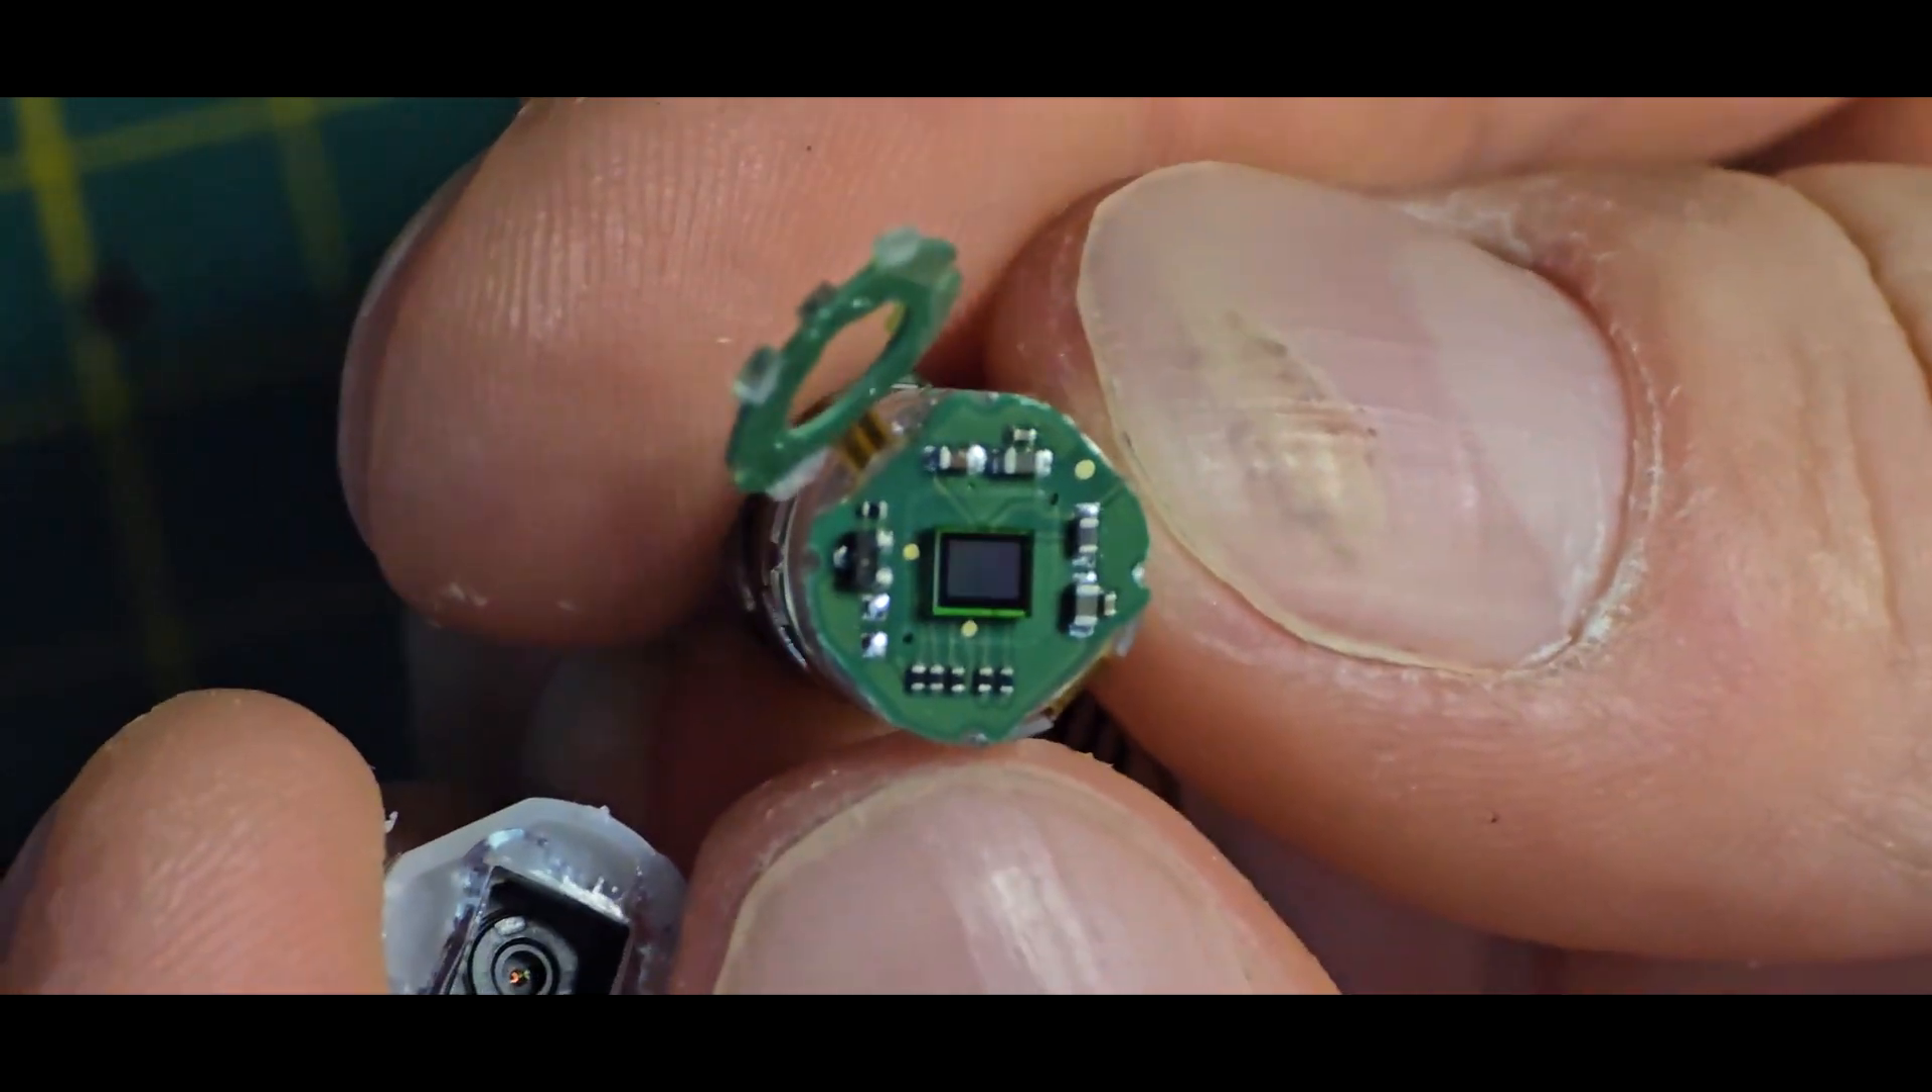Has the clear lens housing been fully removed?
Yes.